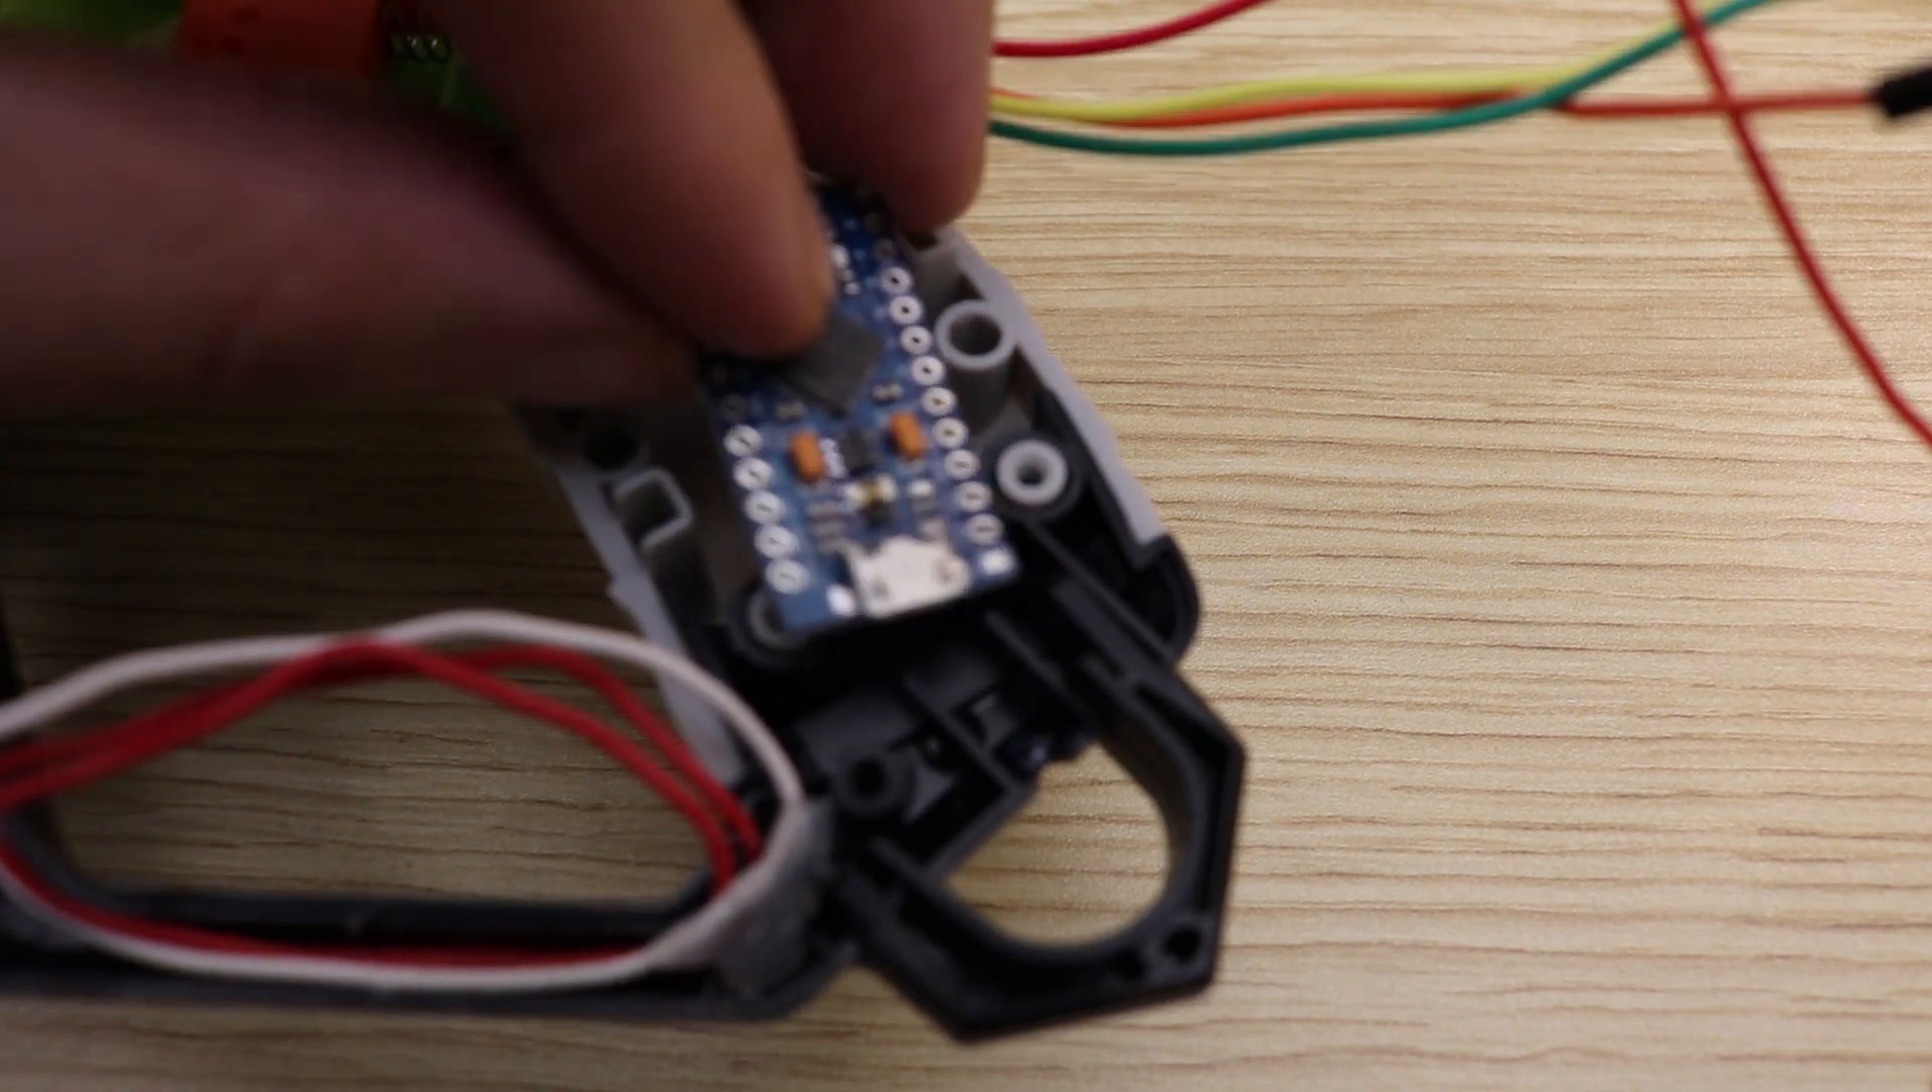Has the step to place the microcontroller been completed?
No.